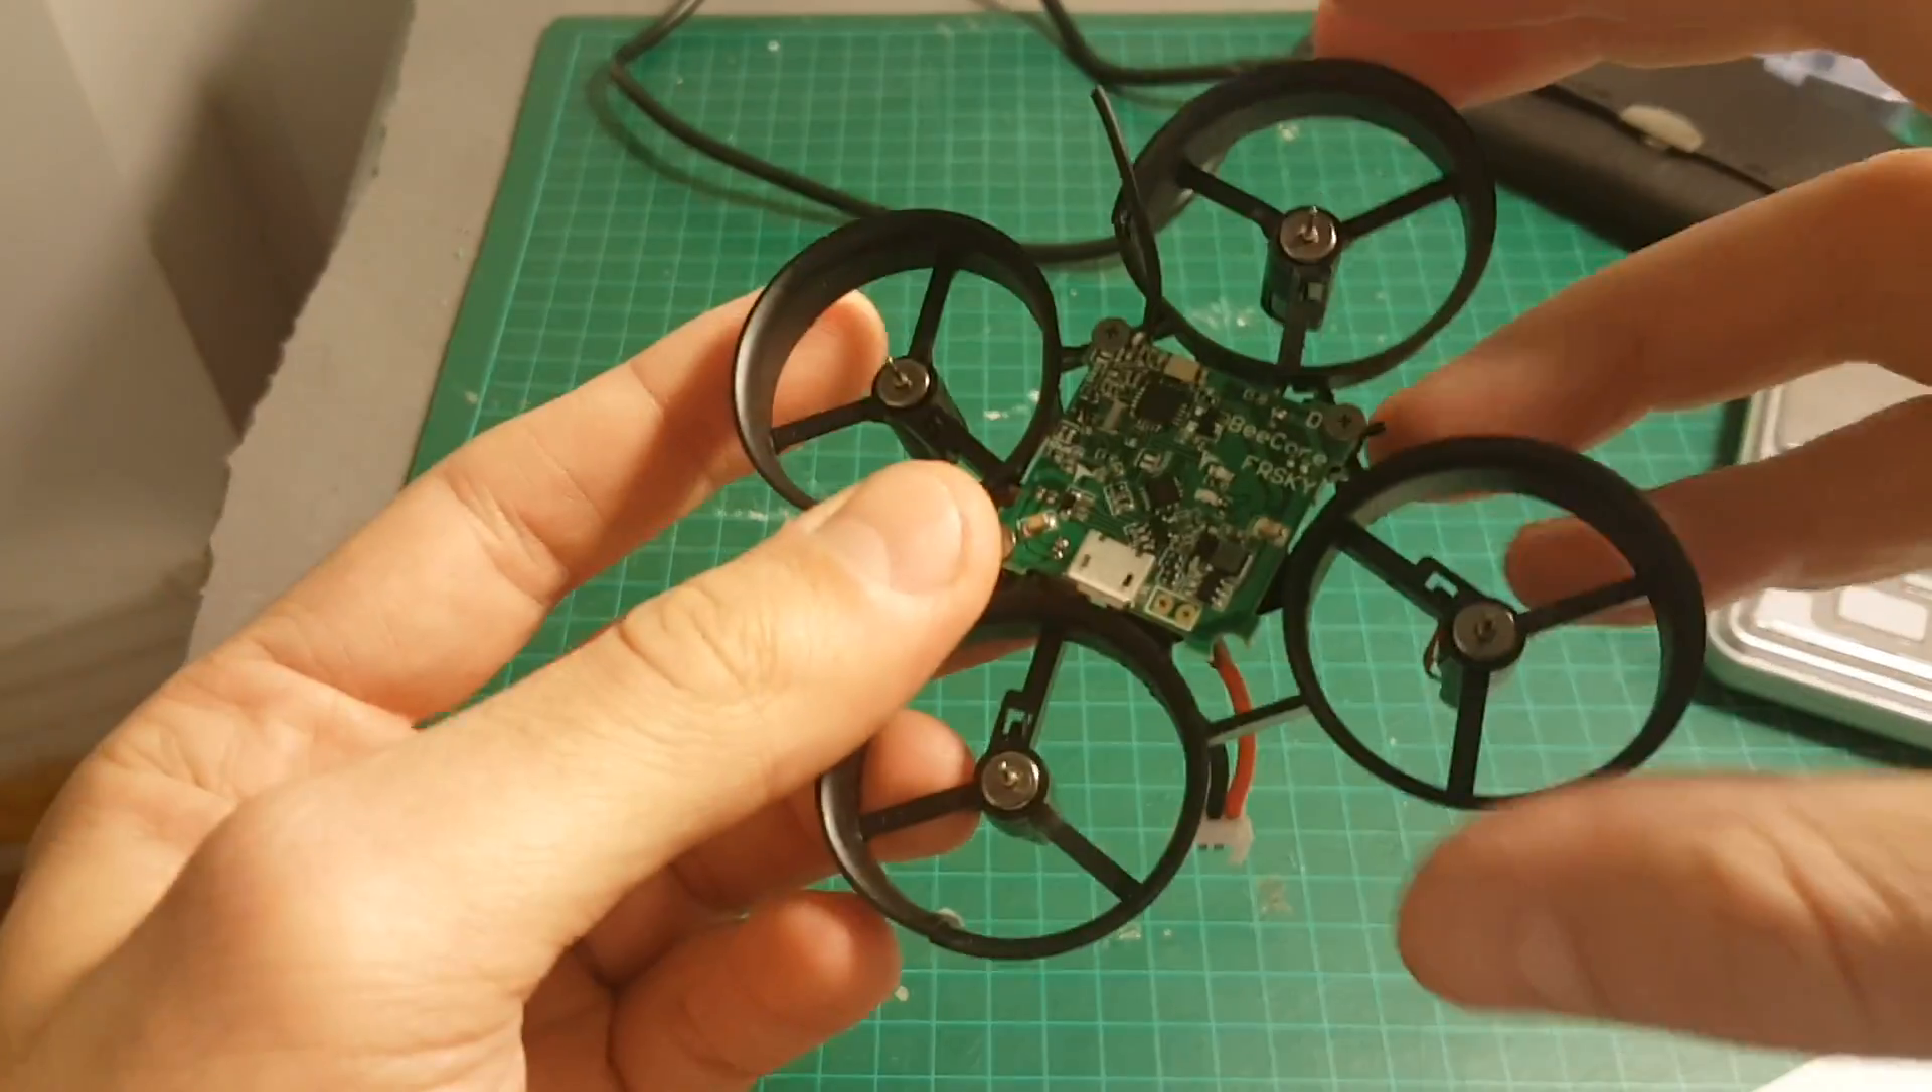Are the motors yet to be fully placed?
No.